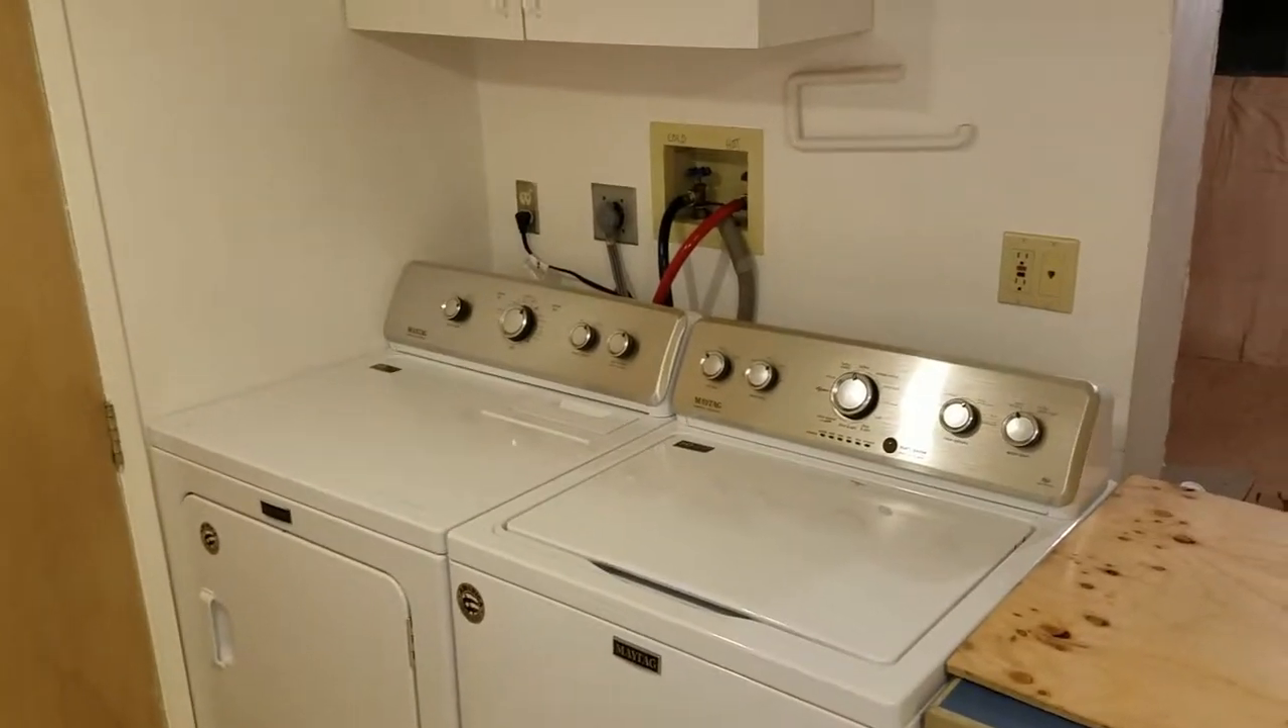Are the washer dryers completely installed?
Yes.